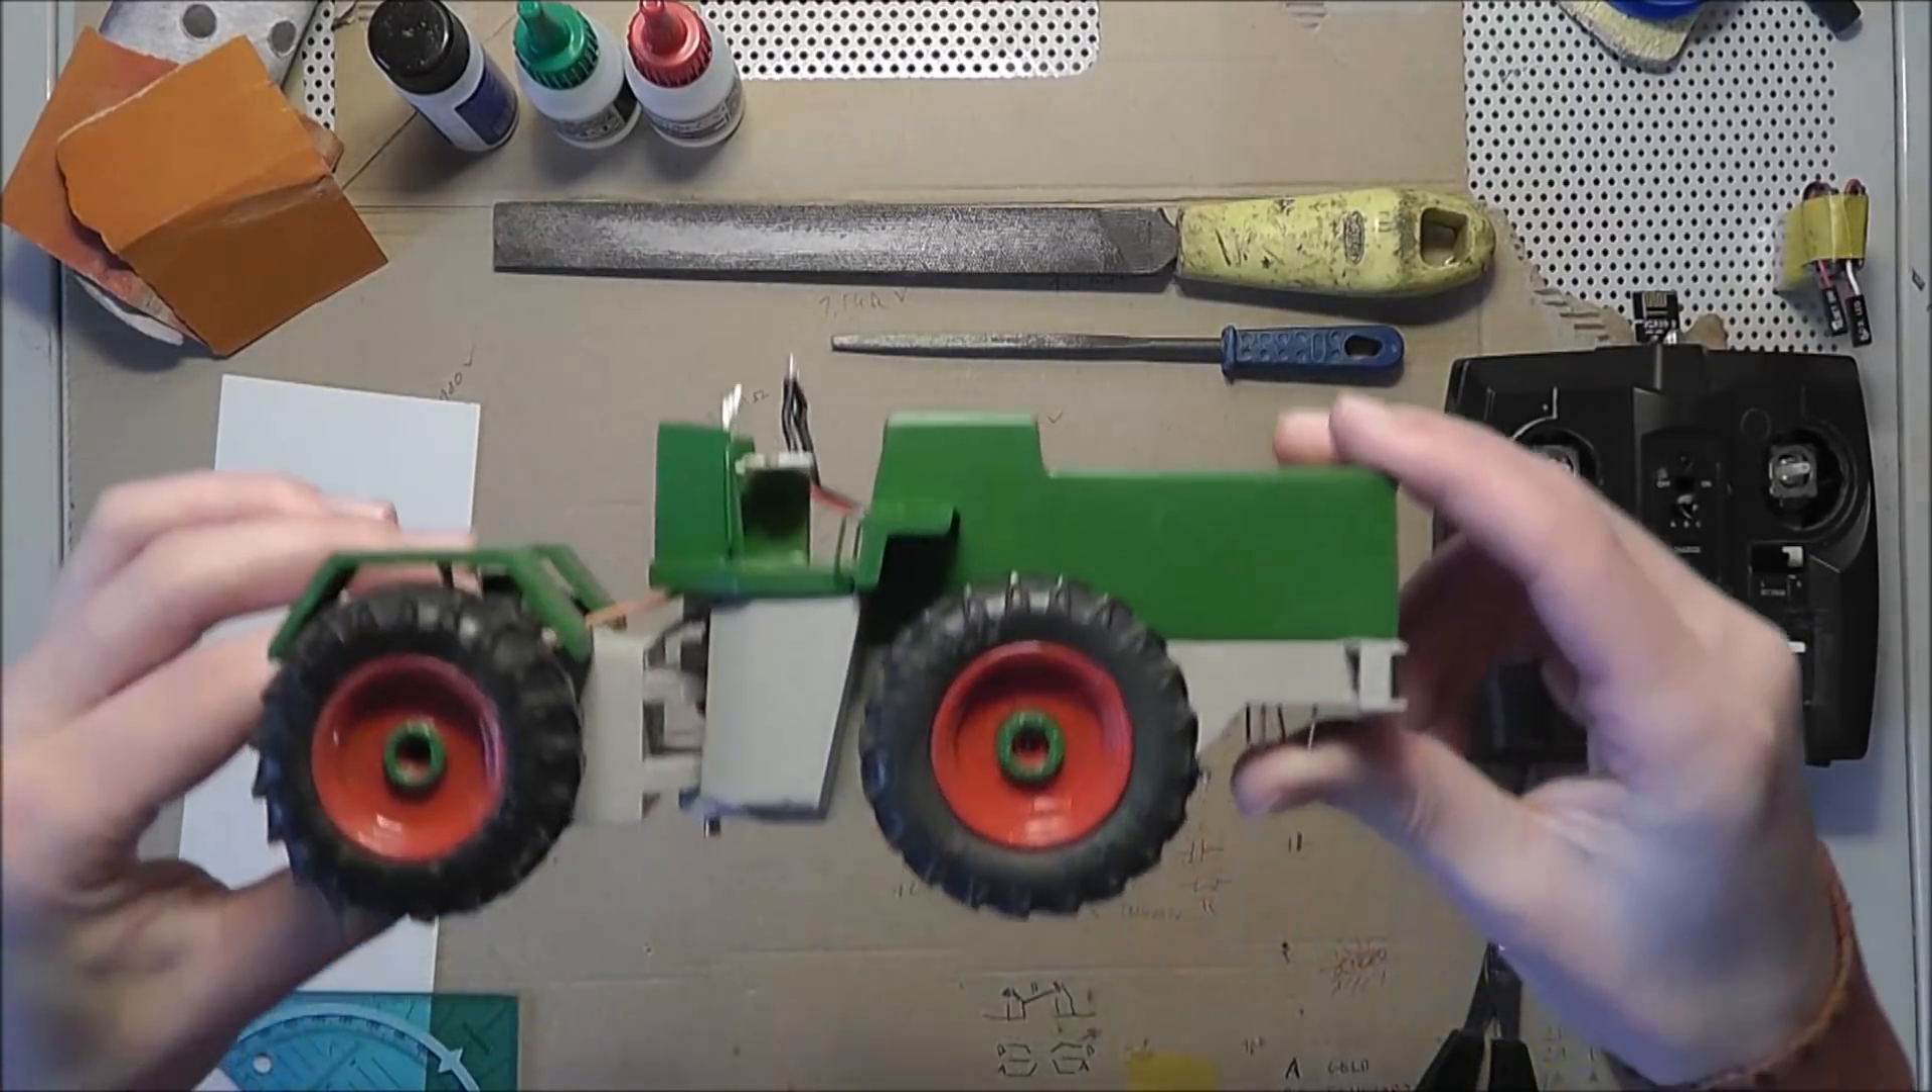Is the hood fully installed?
Yes.